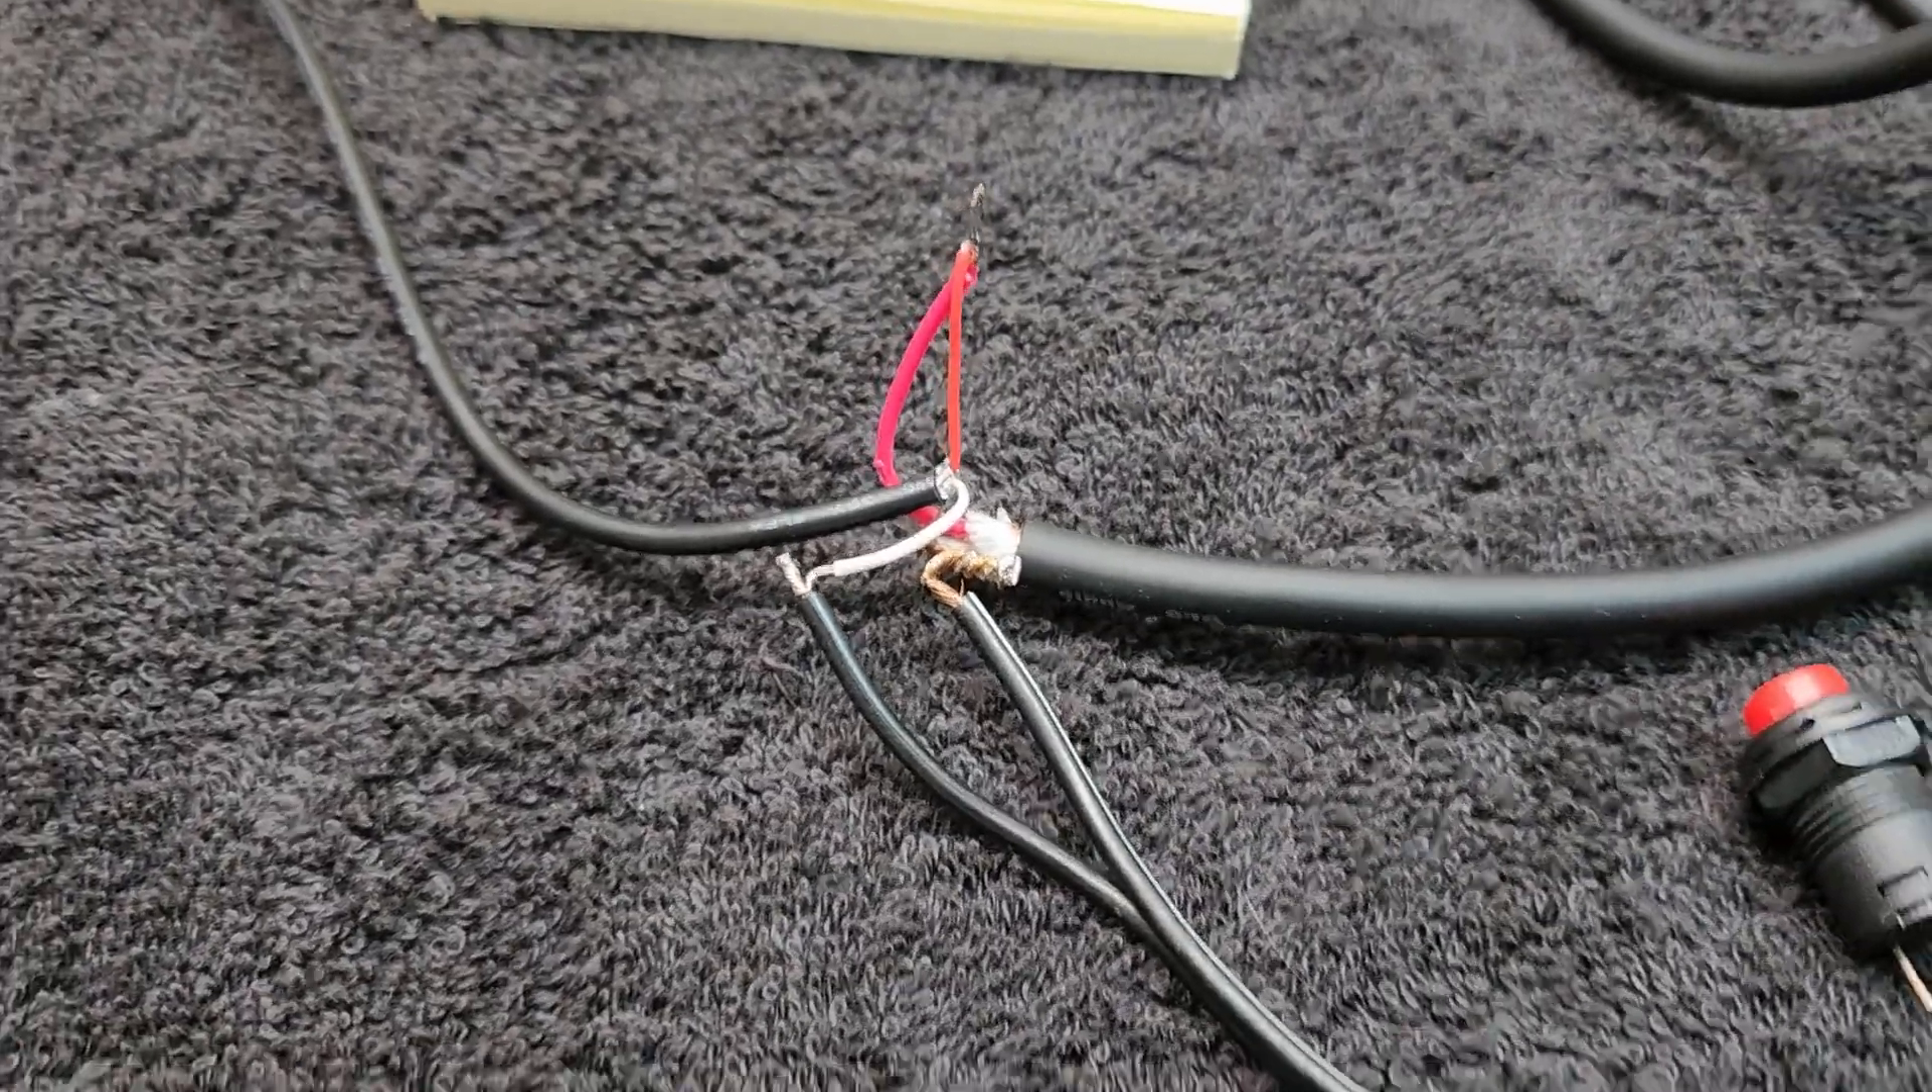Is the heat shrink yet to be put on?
Yes.